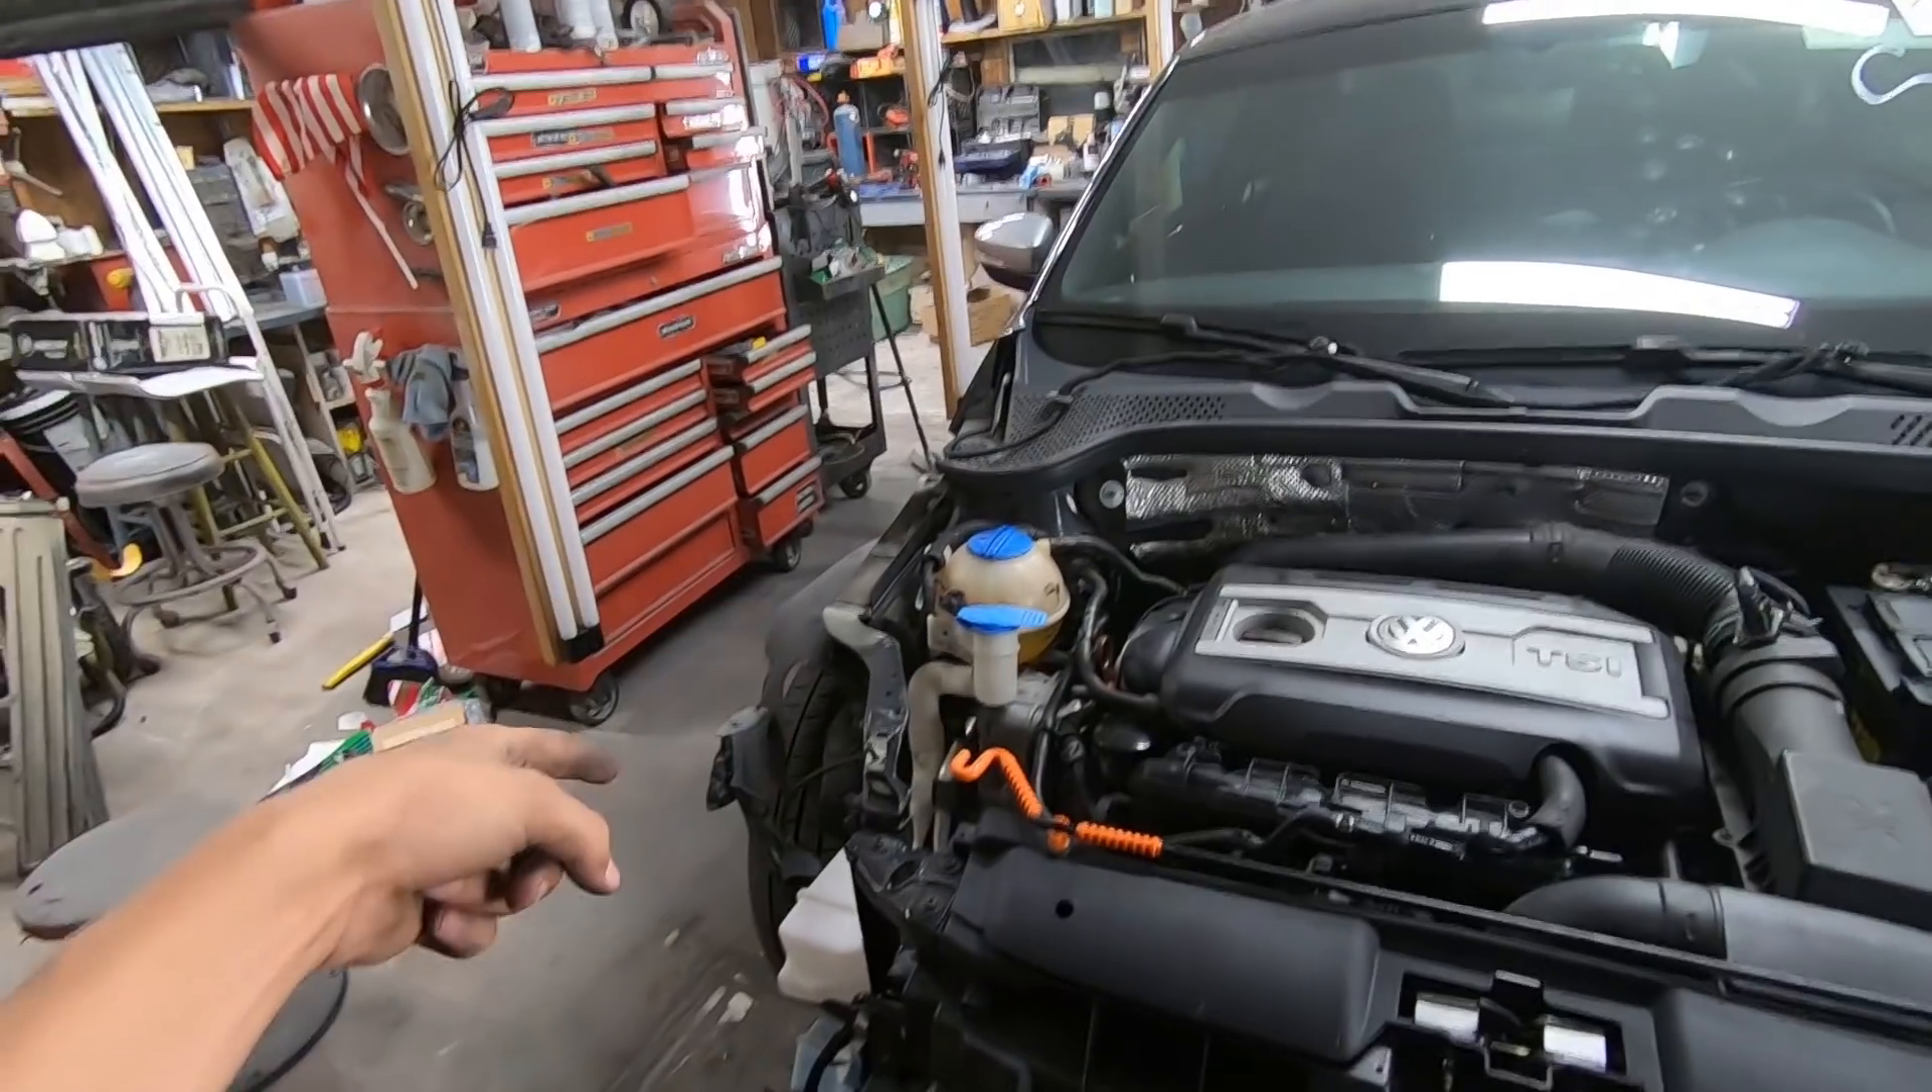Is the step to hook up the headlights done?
No.